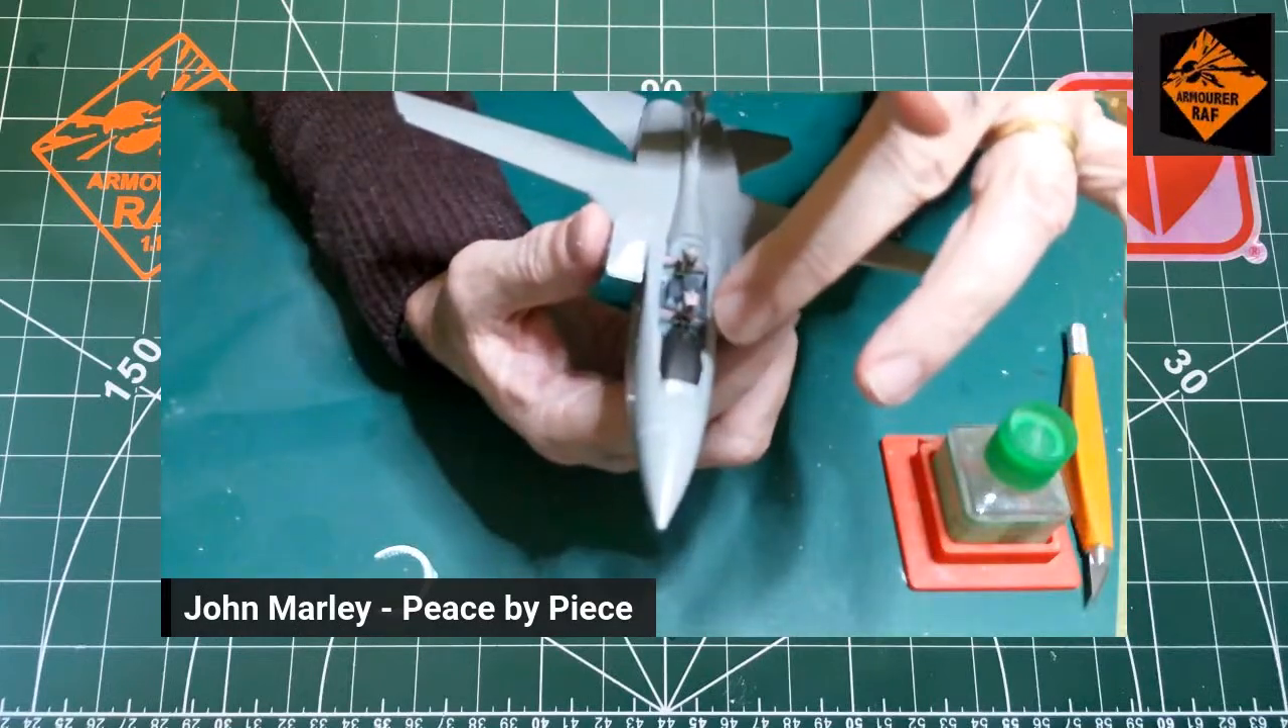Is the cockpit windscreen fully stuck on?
No.